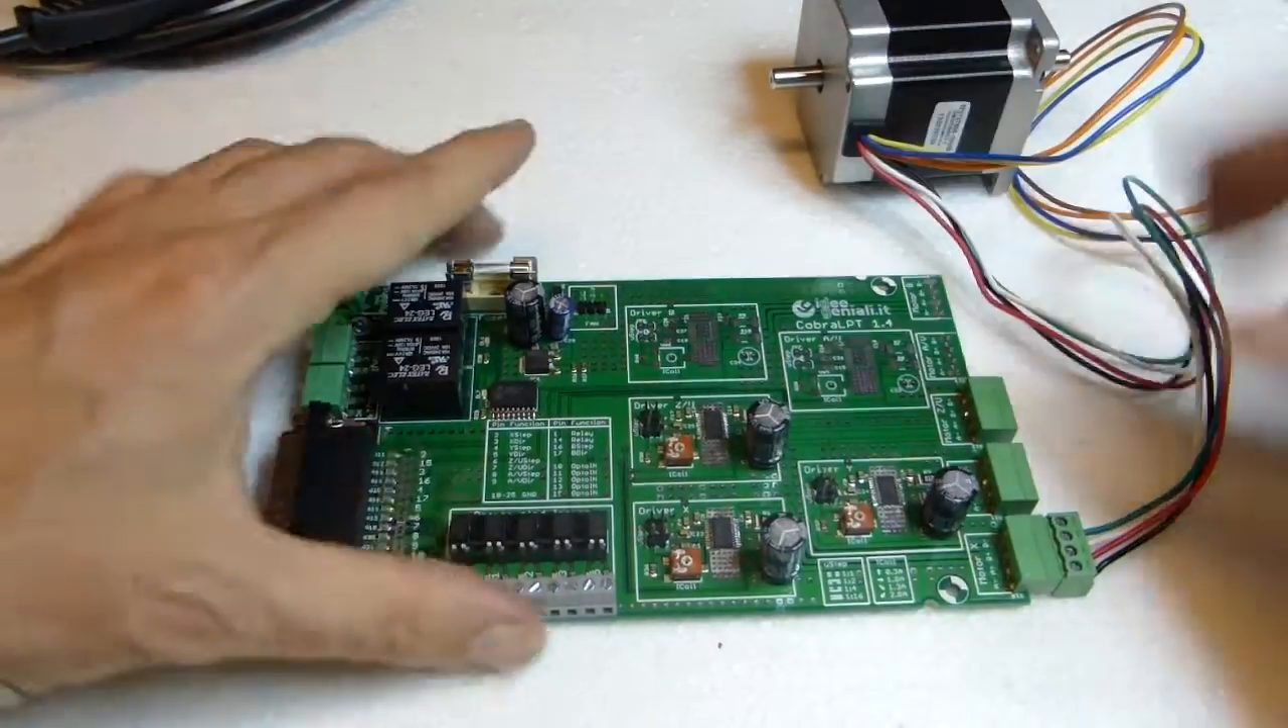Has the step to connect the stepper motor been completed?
Yes.